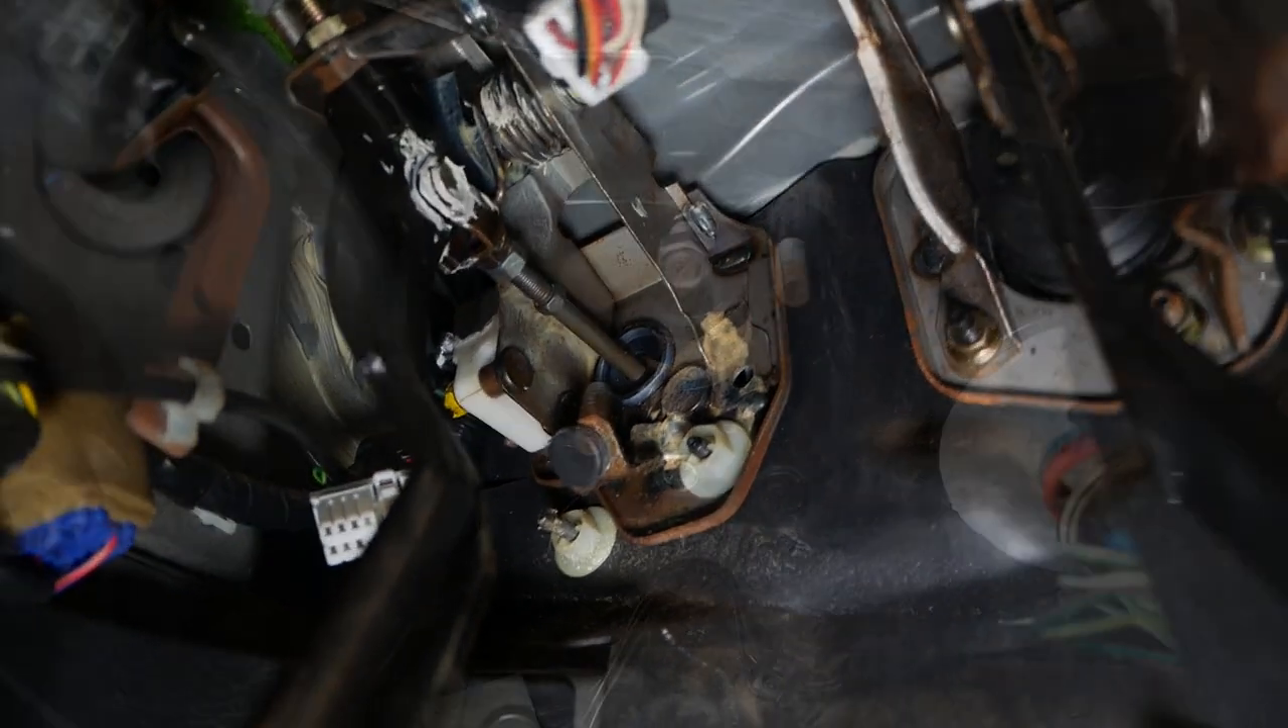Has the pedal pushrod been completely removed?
No.